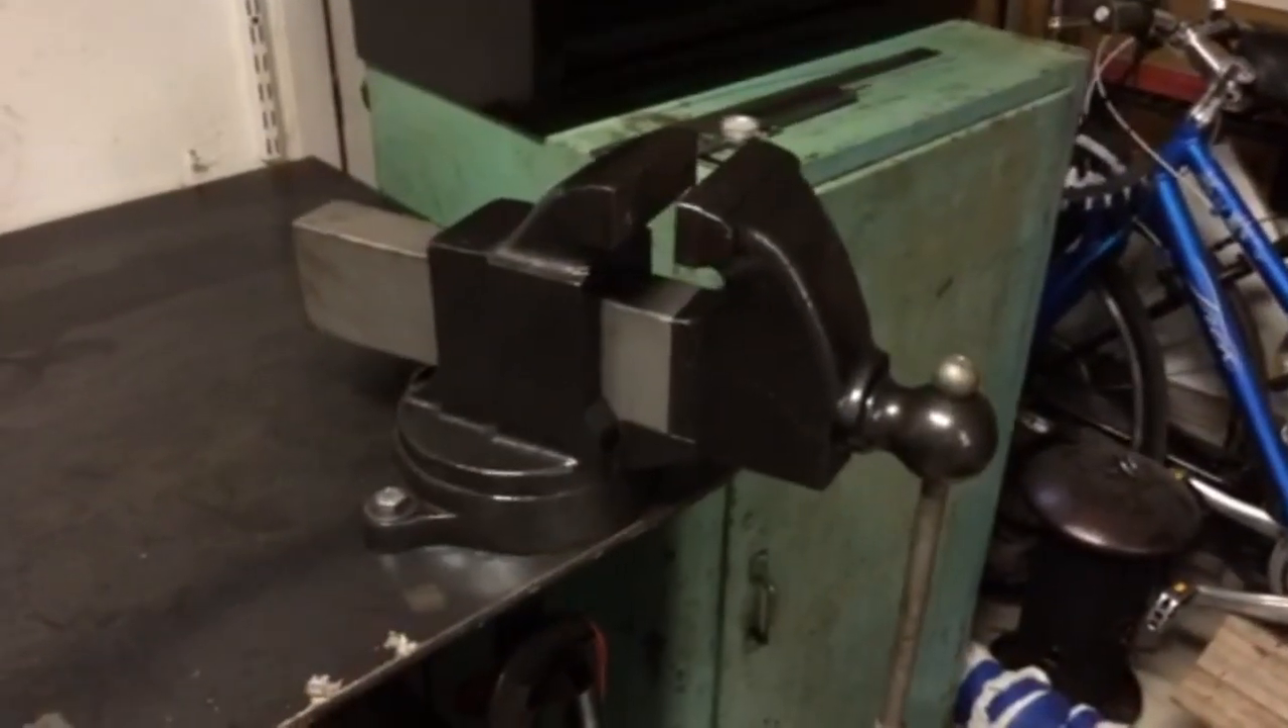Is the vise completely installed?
Yes.